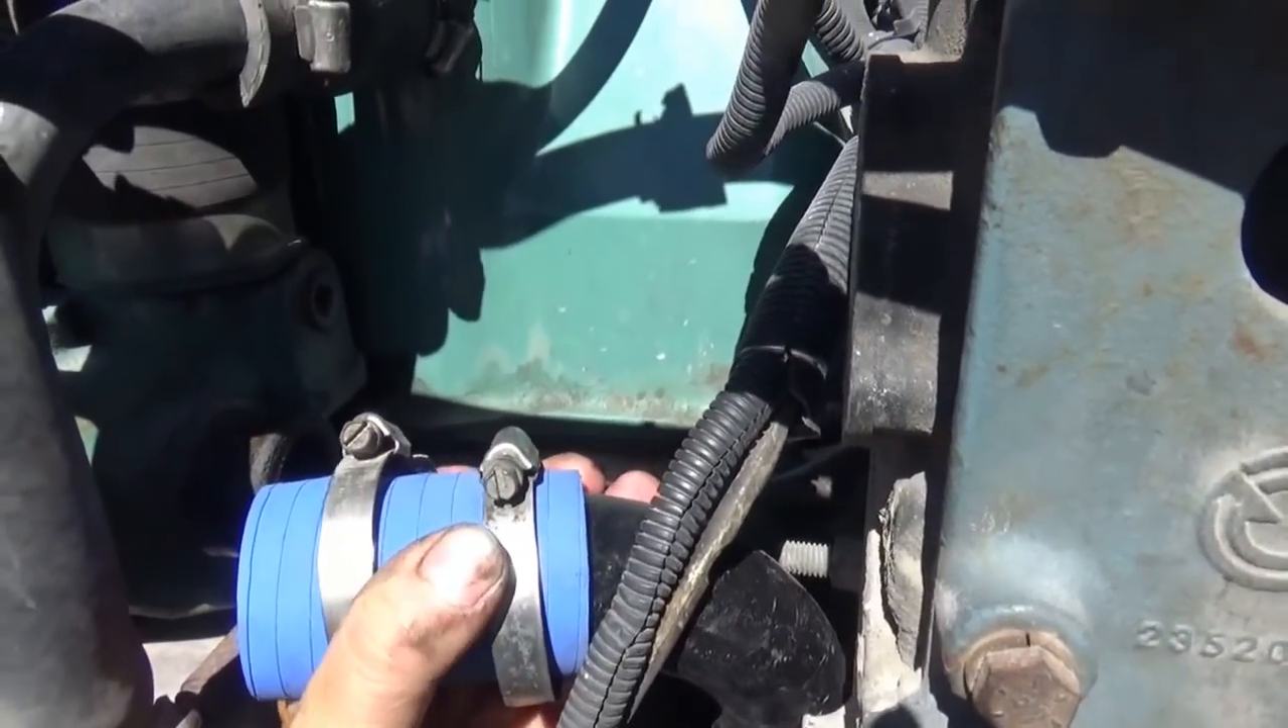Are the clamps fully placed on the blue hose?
Yes.